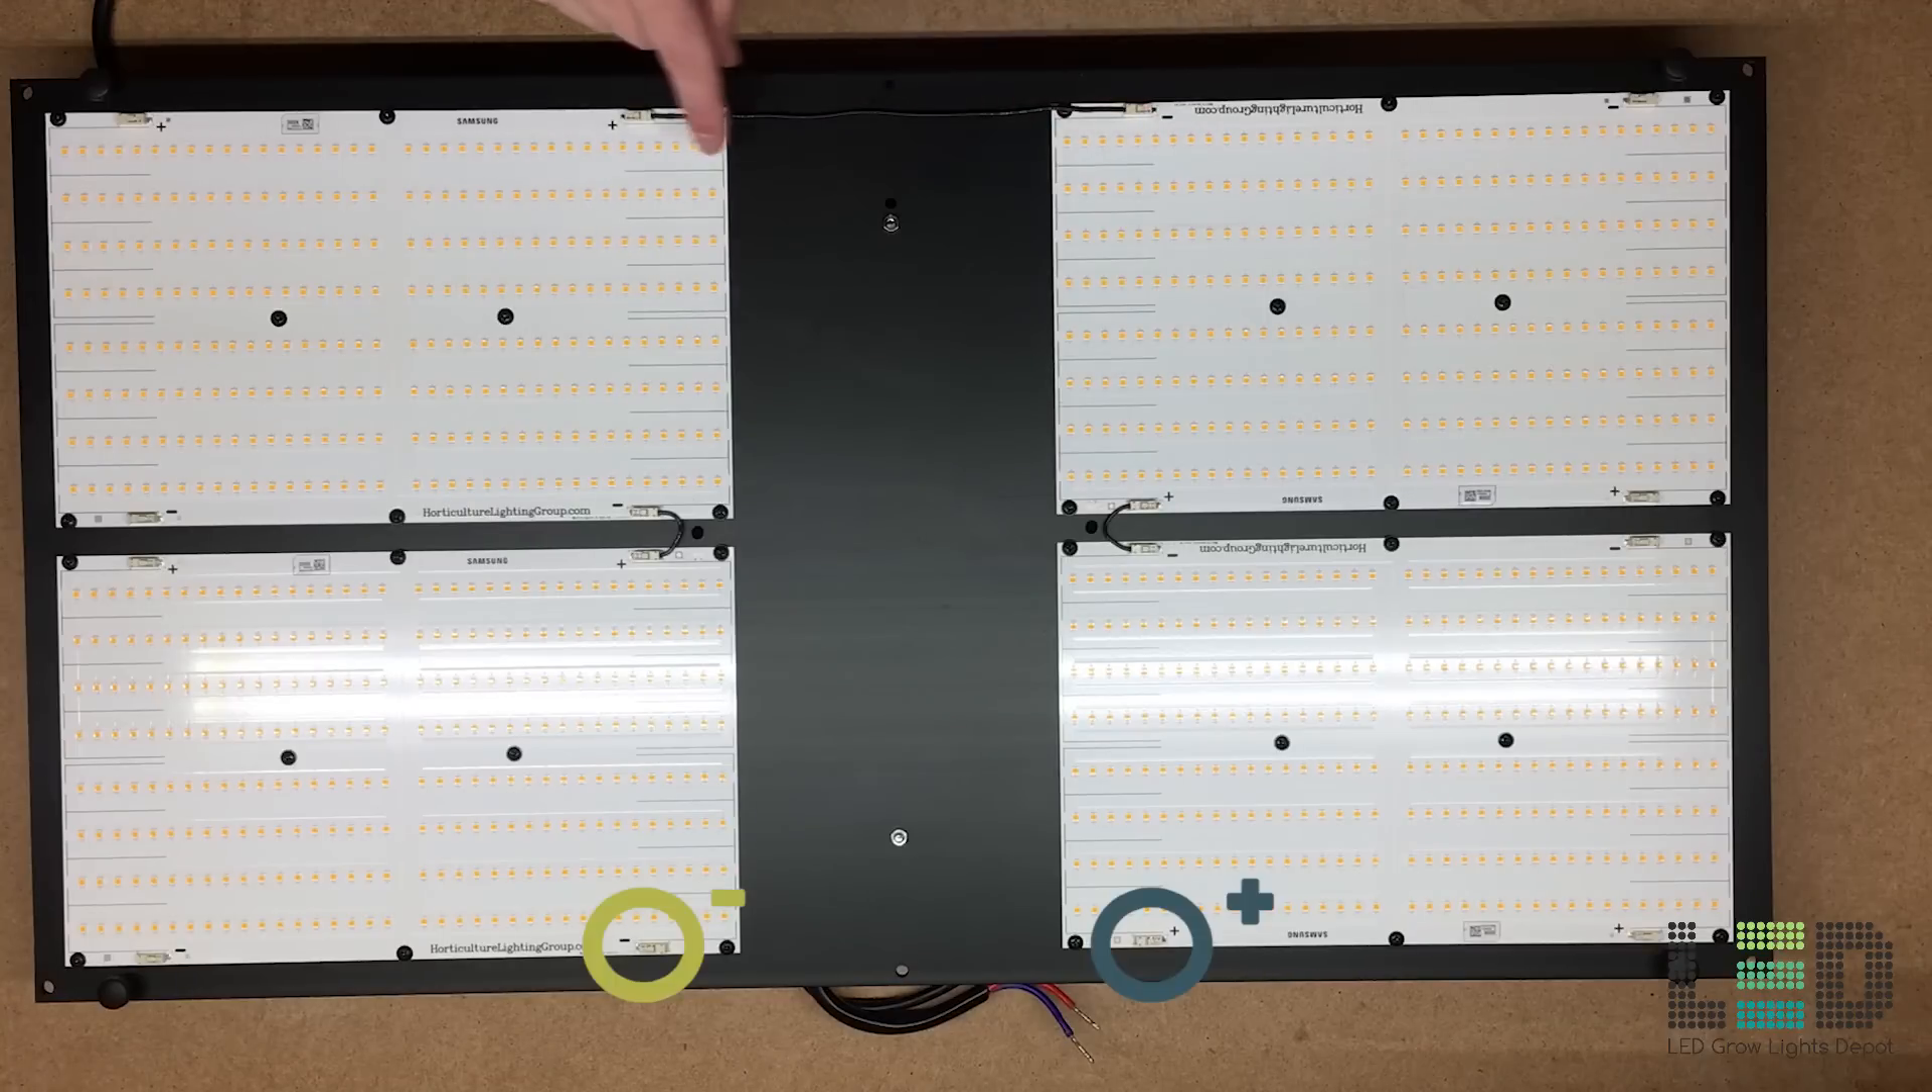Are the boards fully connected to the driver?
No.